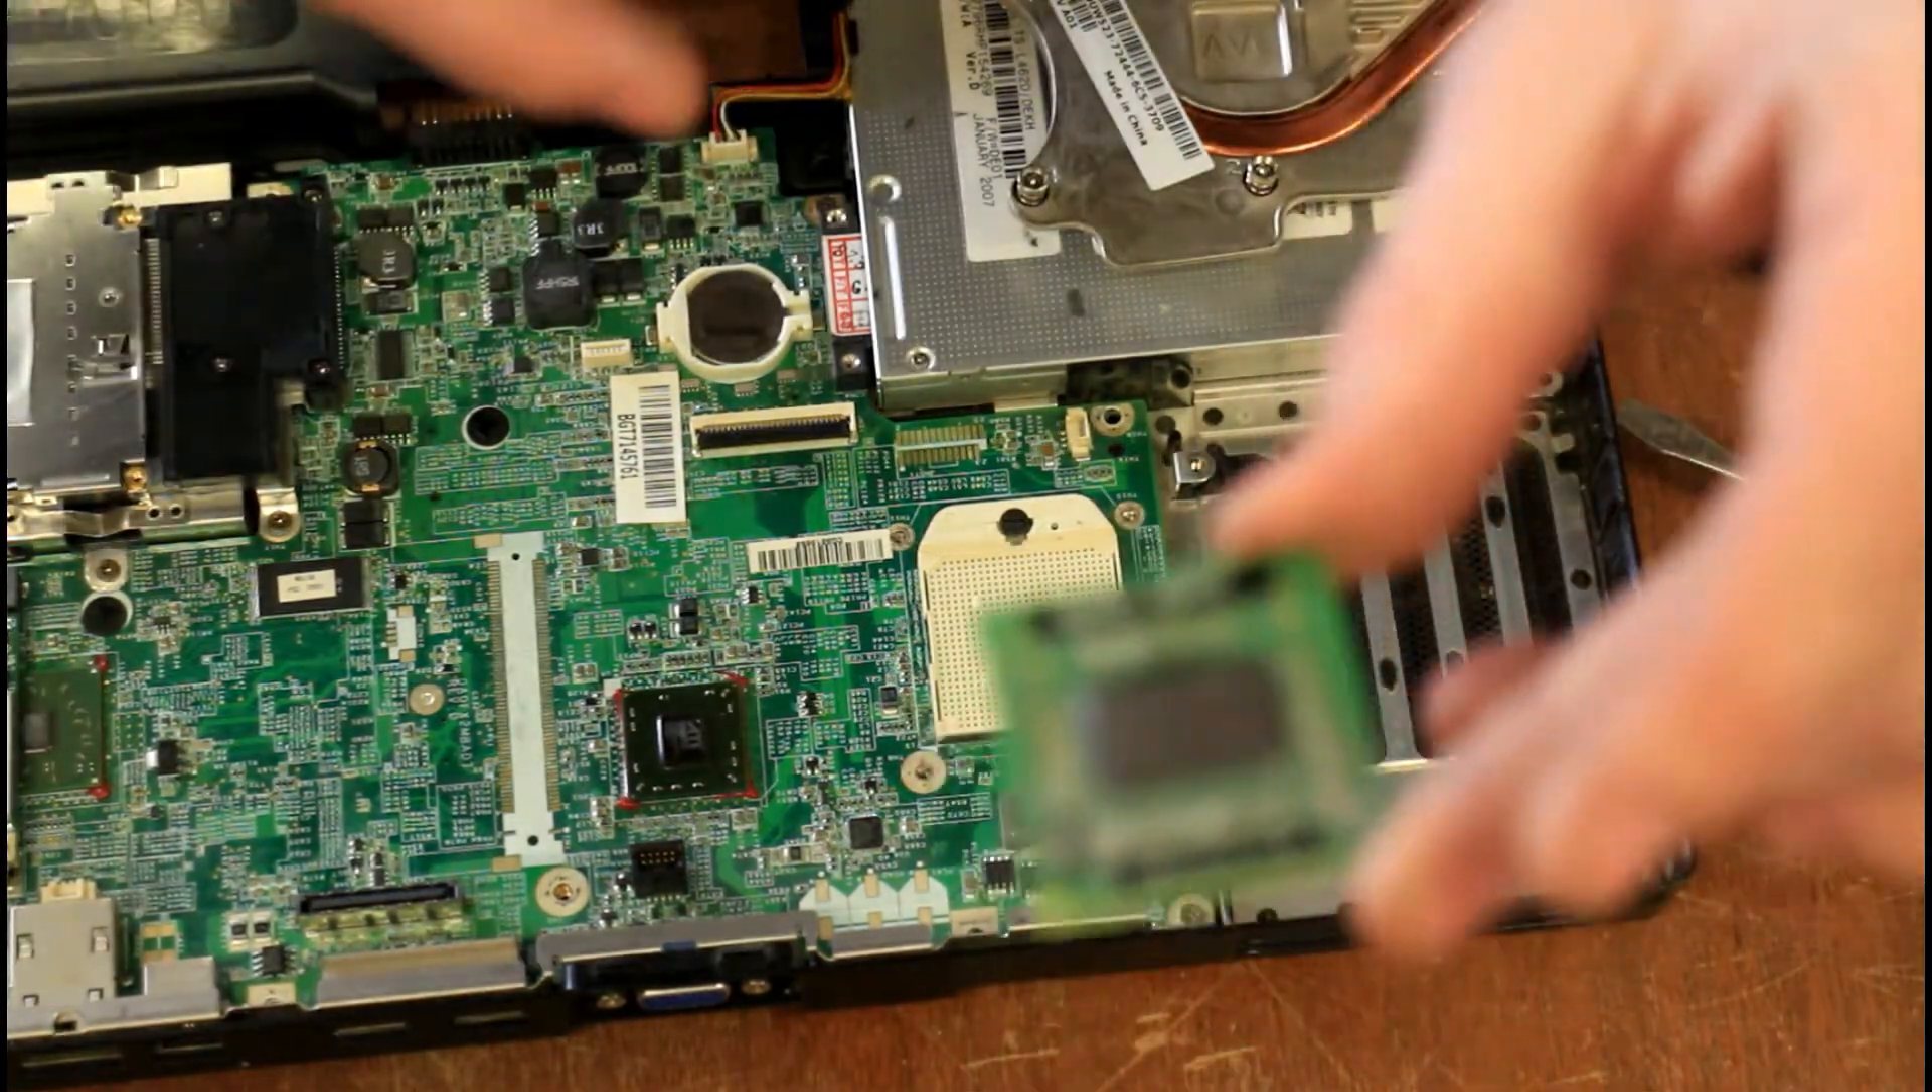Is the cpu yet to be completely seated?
Yes.